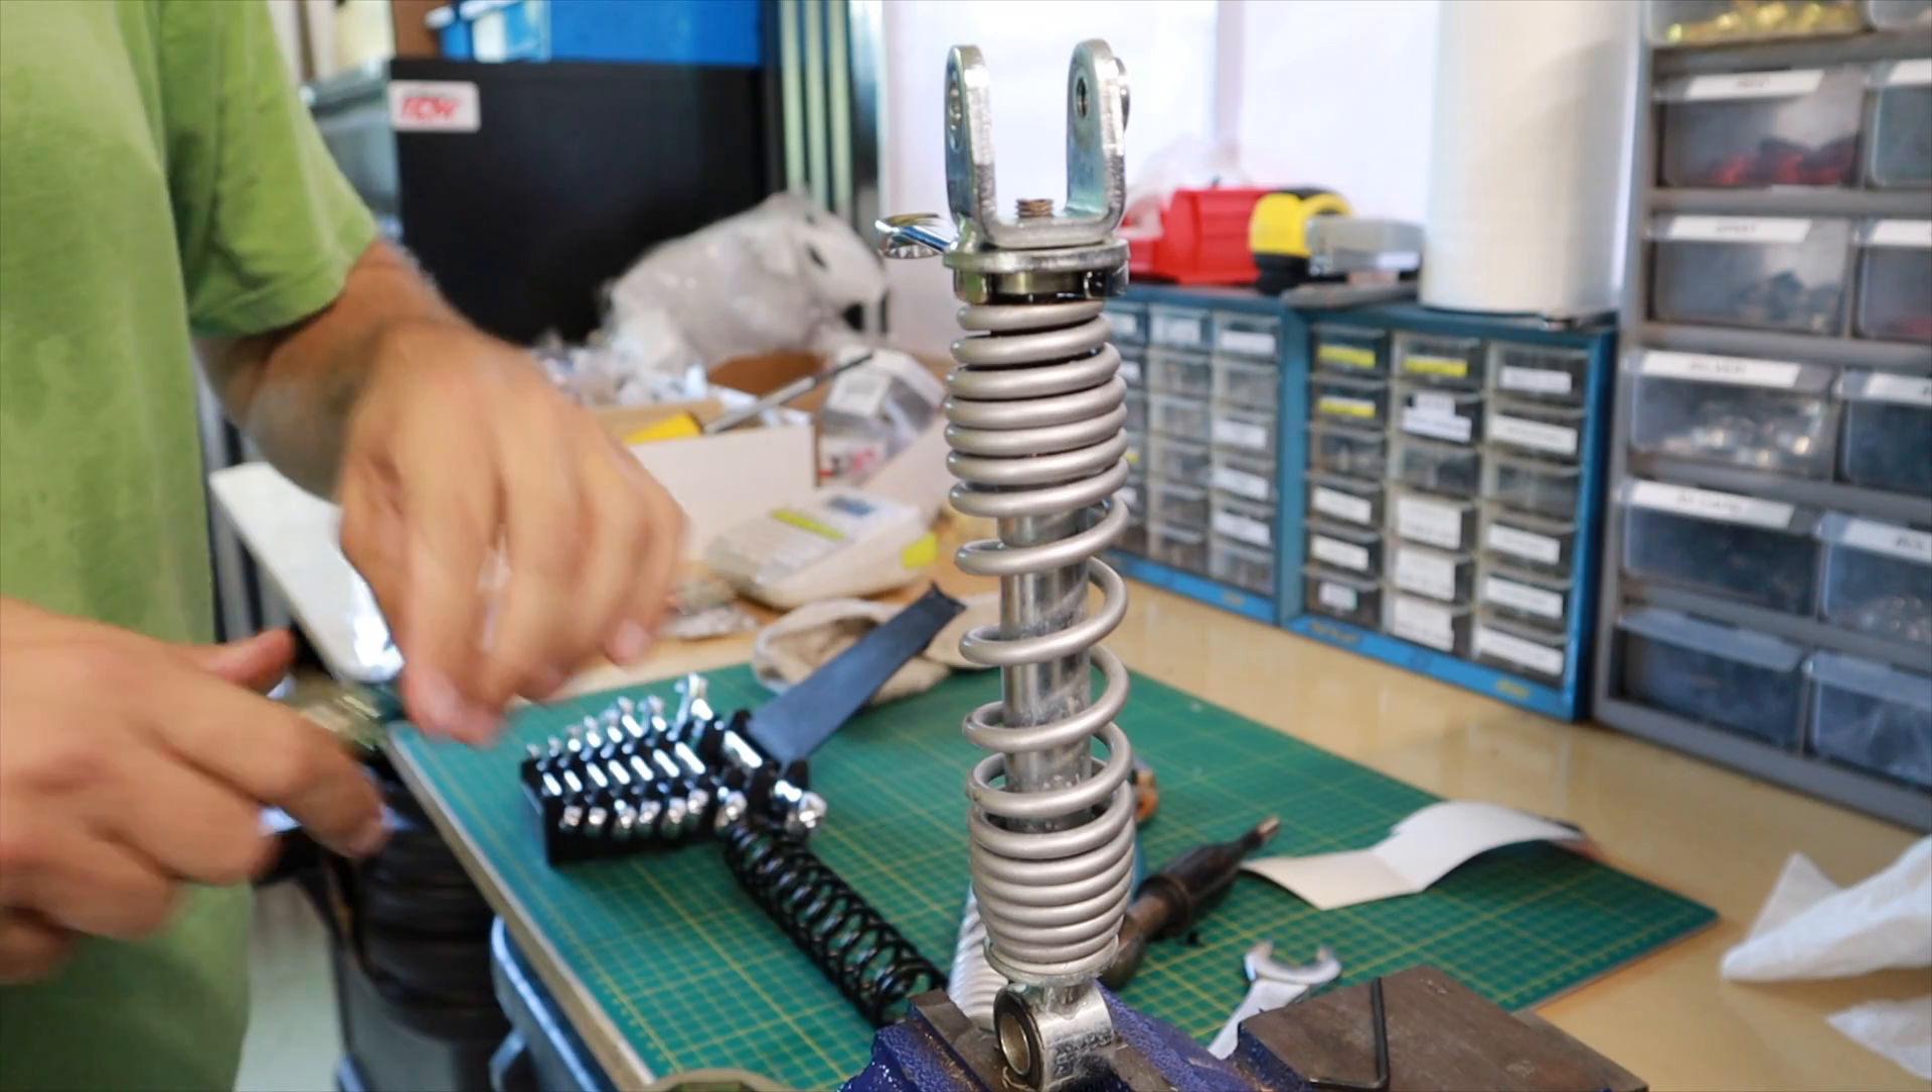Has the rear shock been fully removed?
Yes.